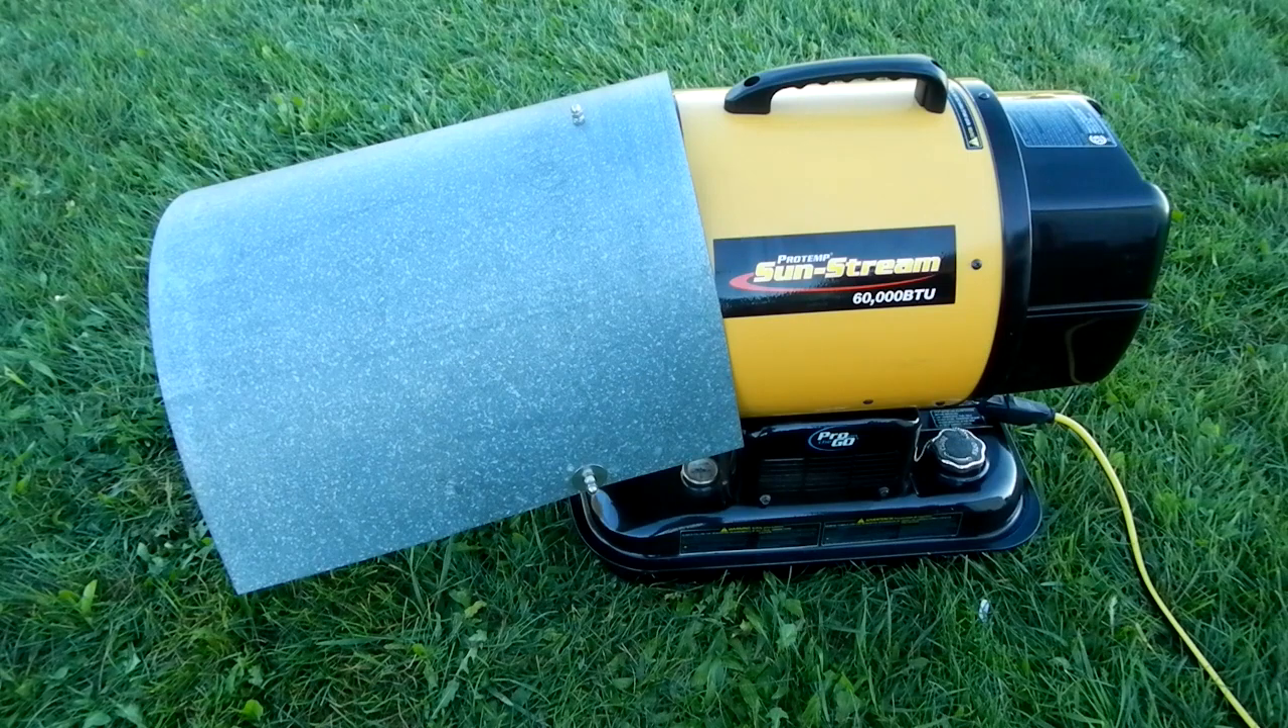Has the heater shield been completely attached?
Yes.